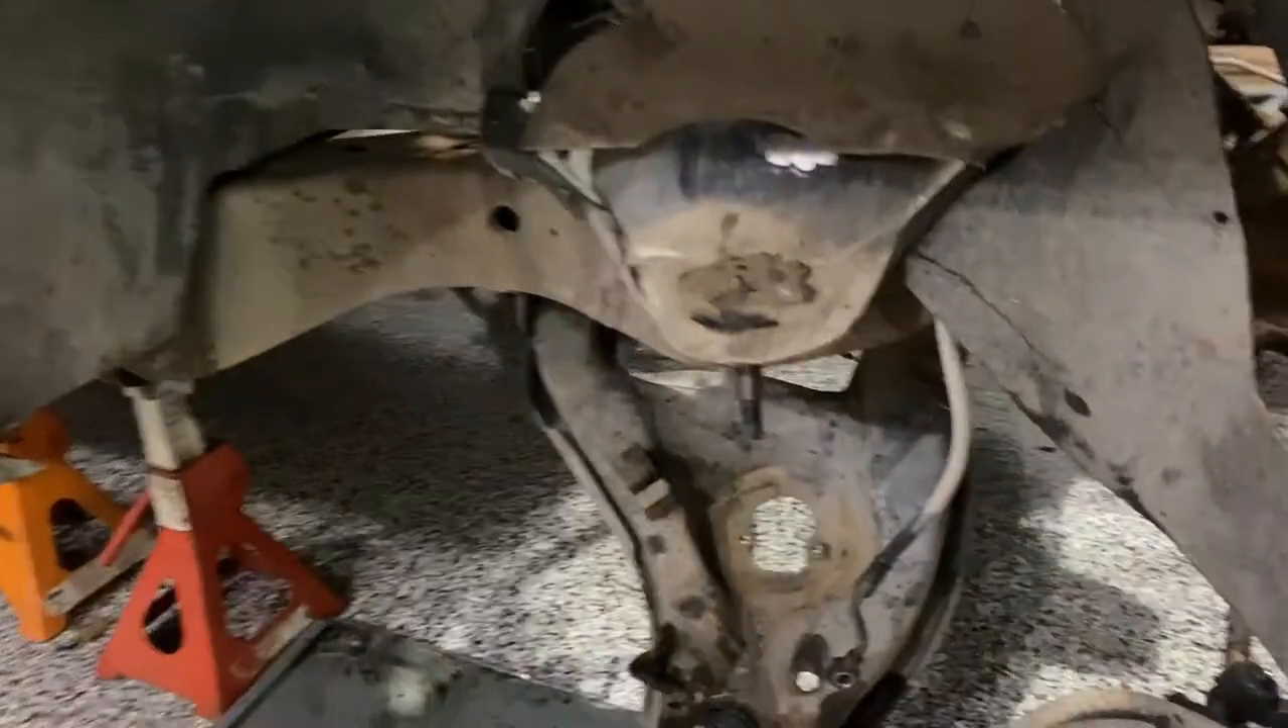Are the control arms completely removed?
No.